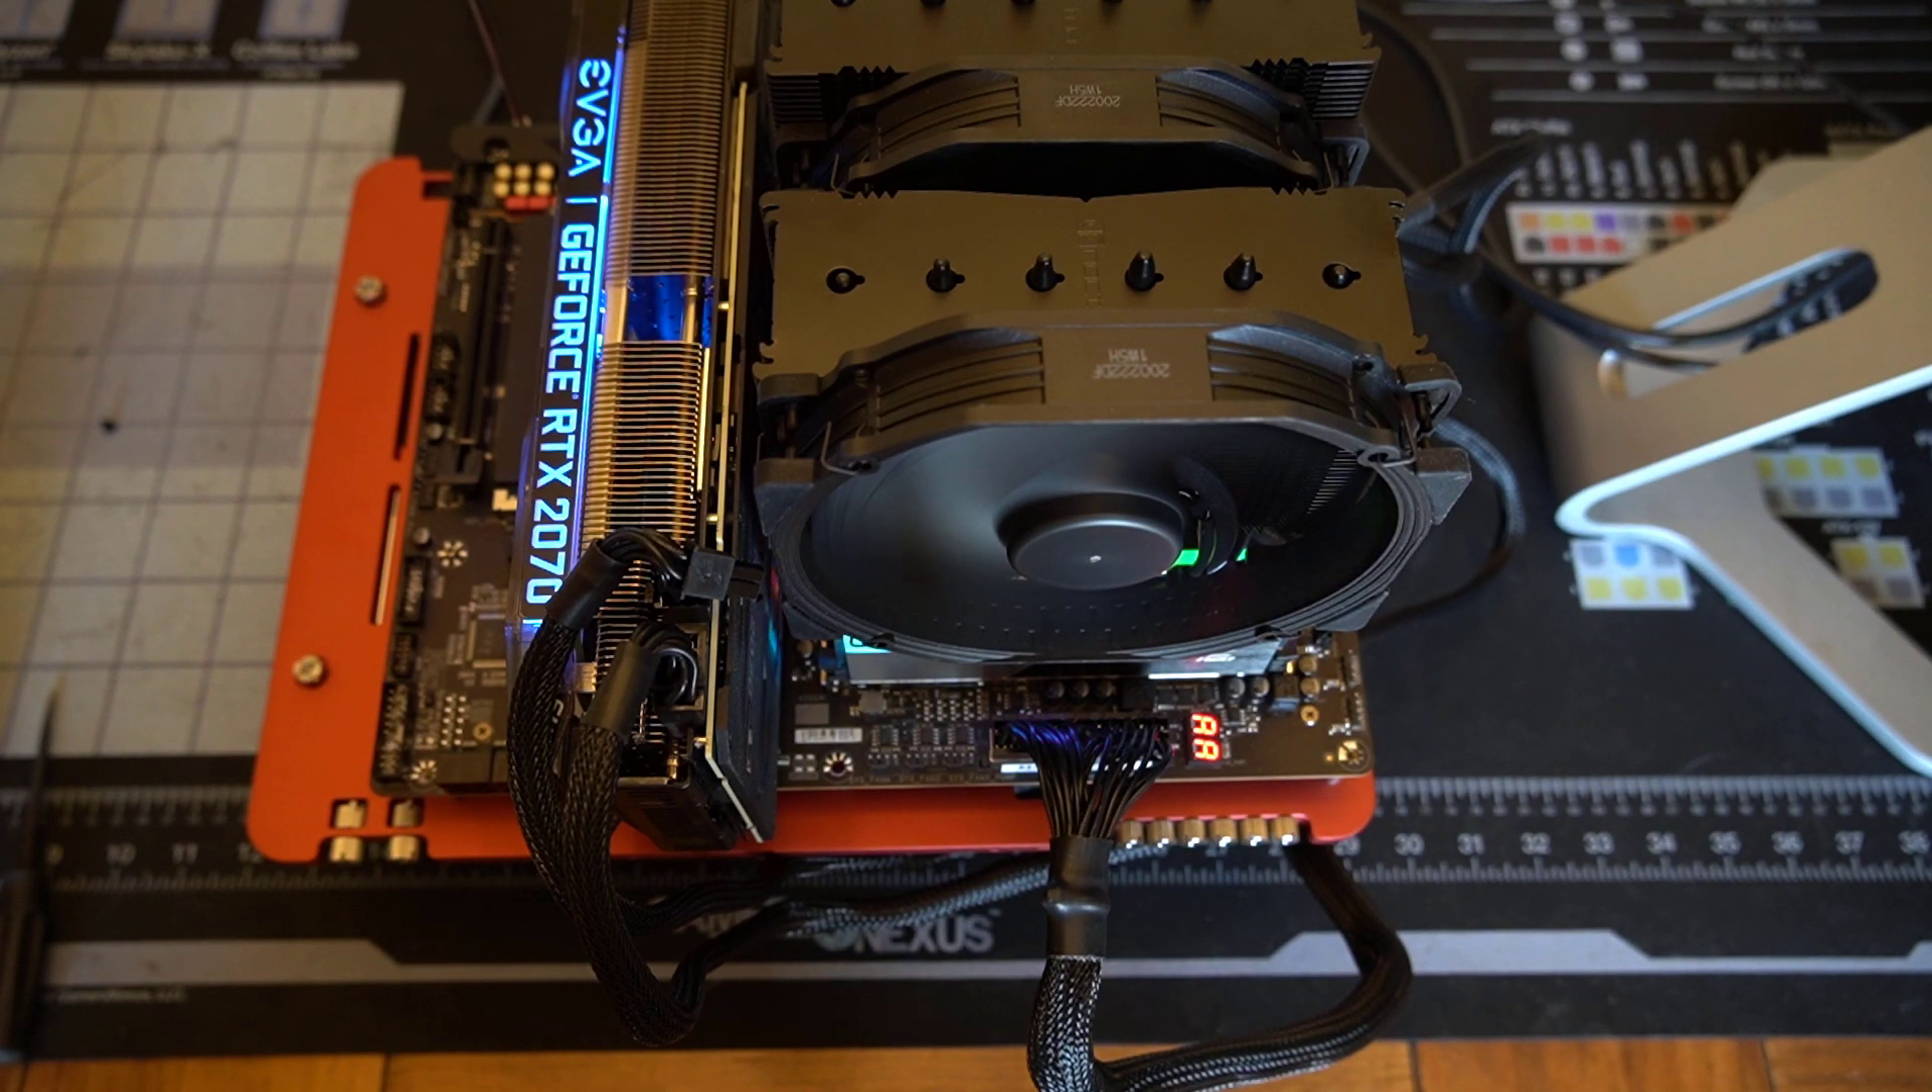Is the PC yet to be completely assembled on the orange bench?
No.